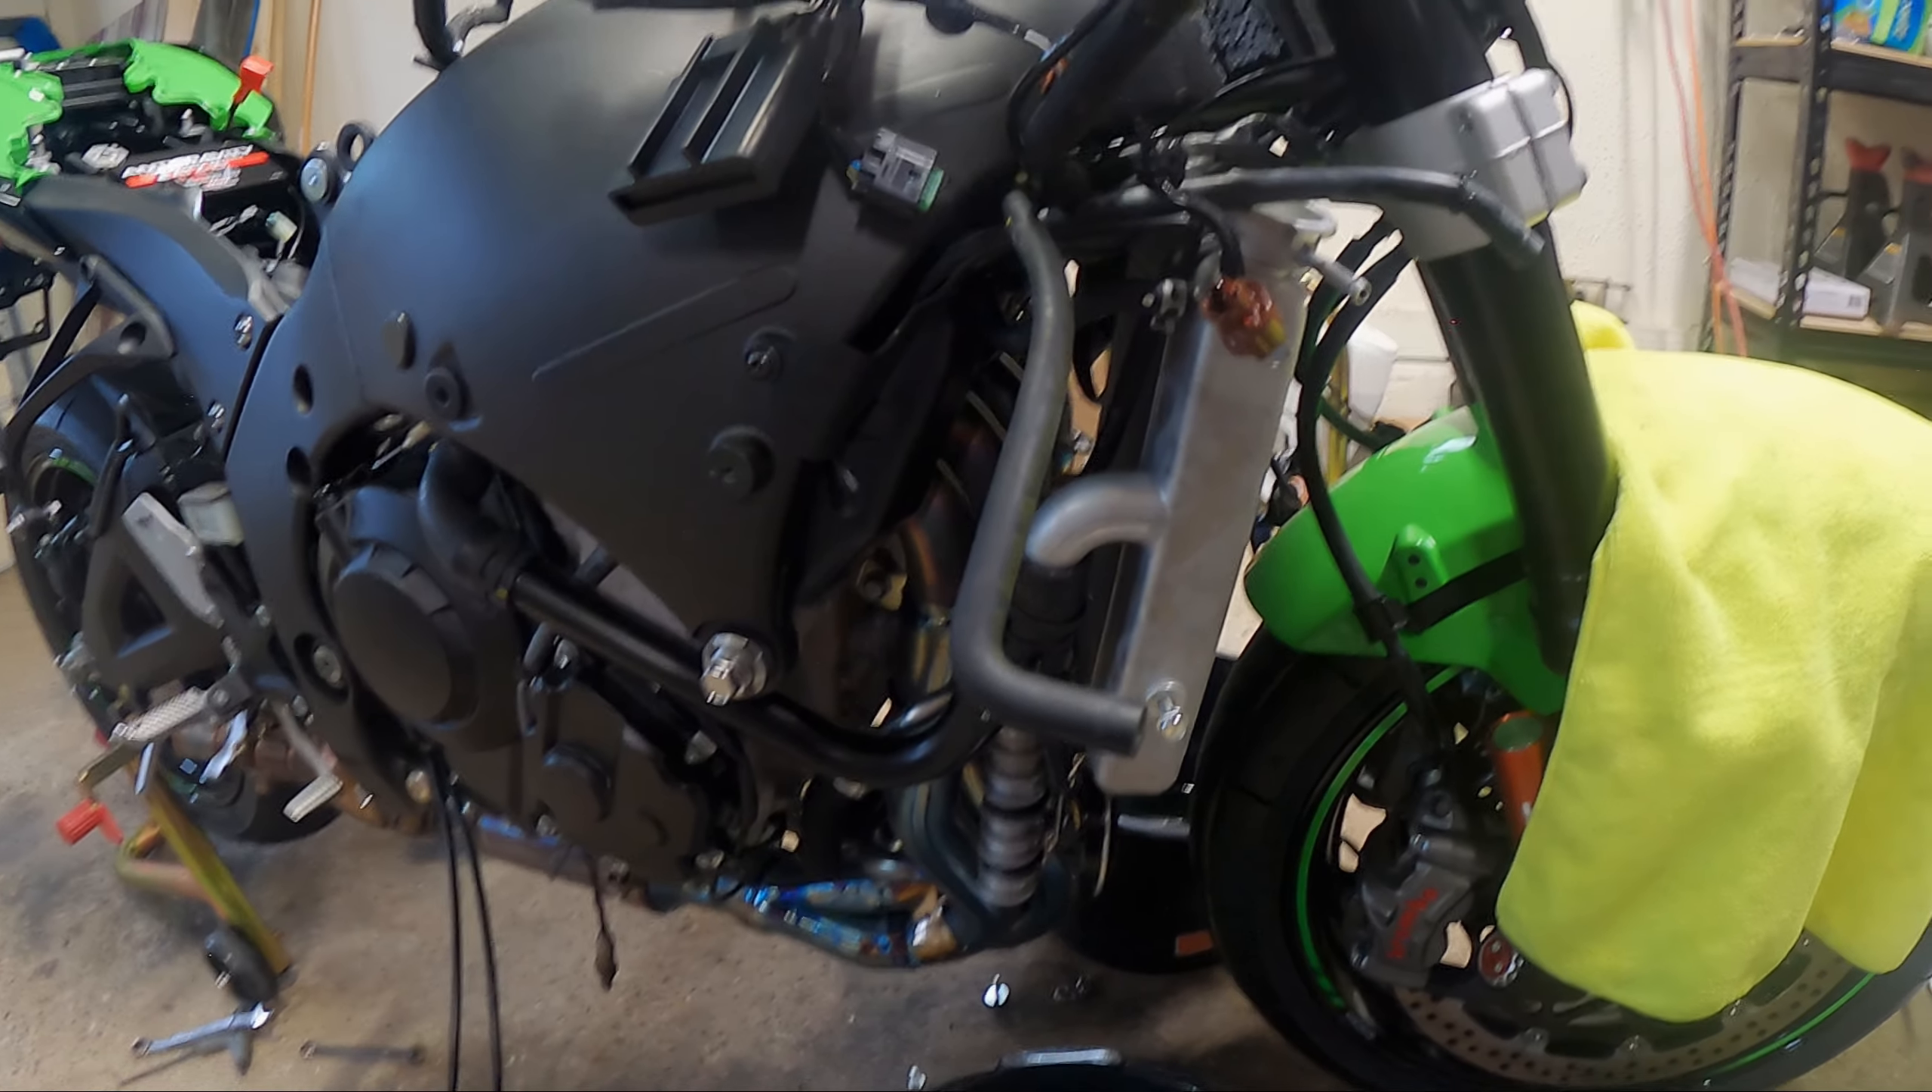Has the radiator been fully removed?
No.